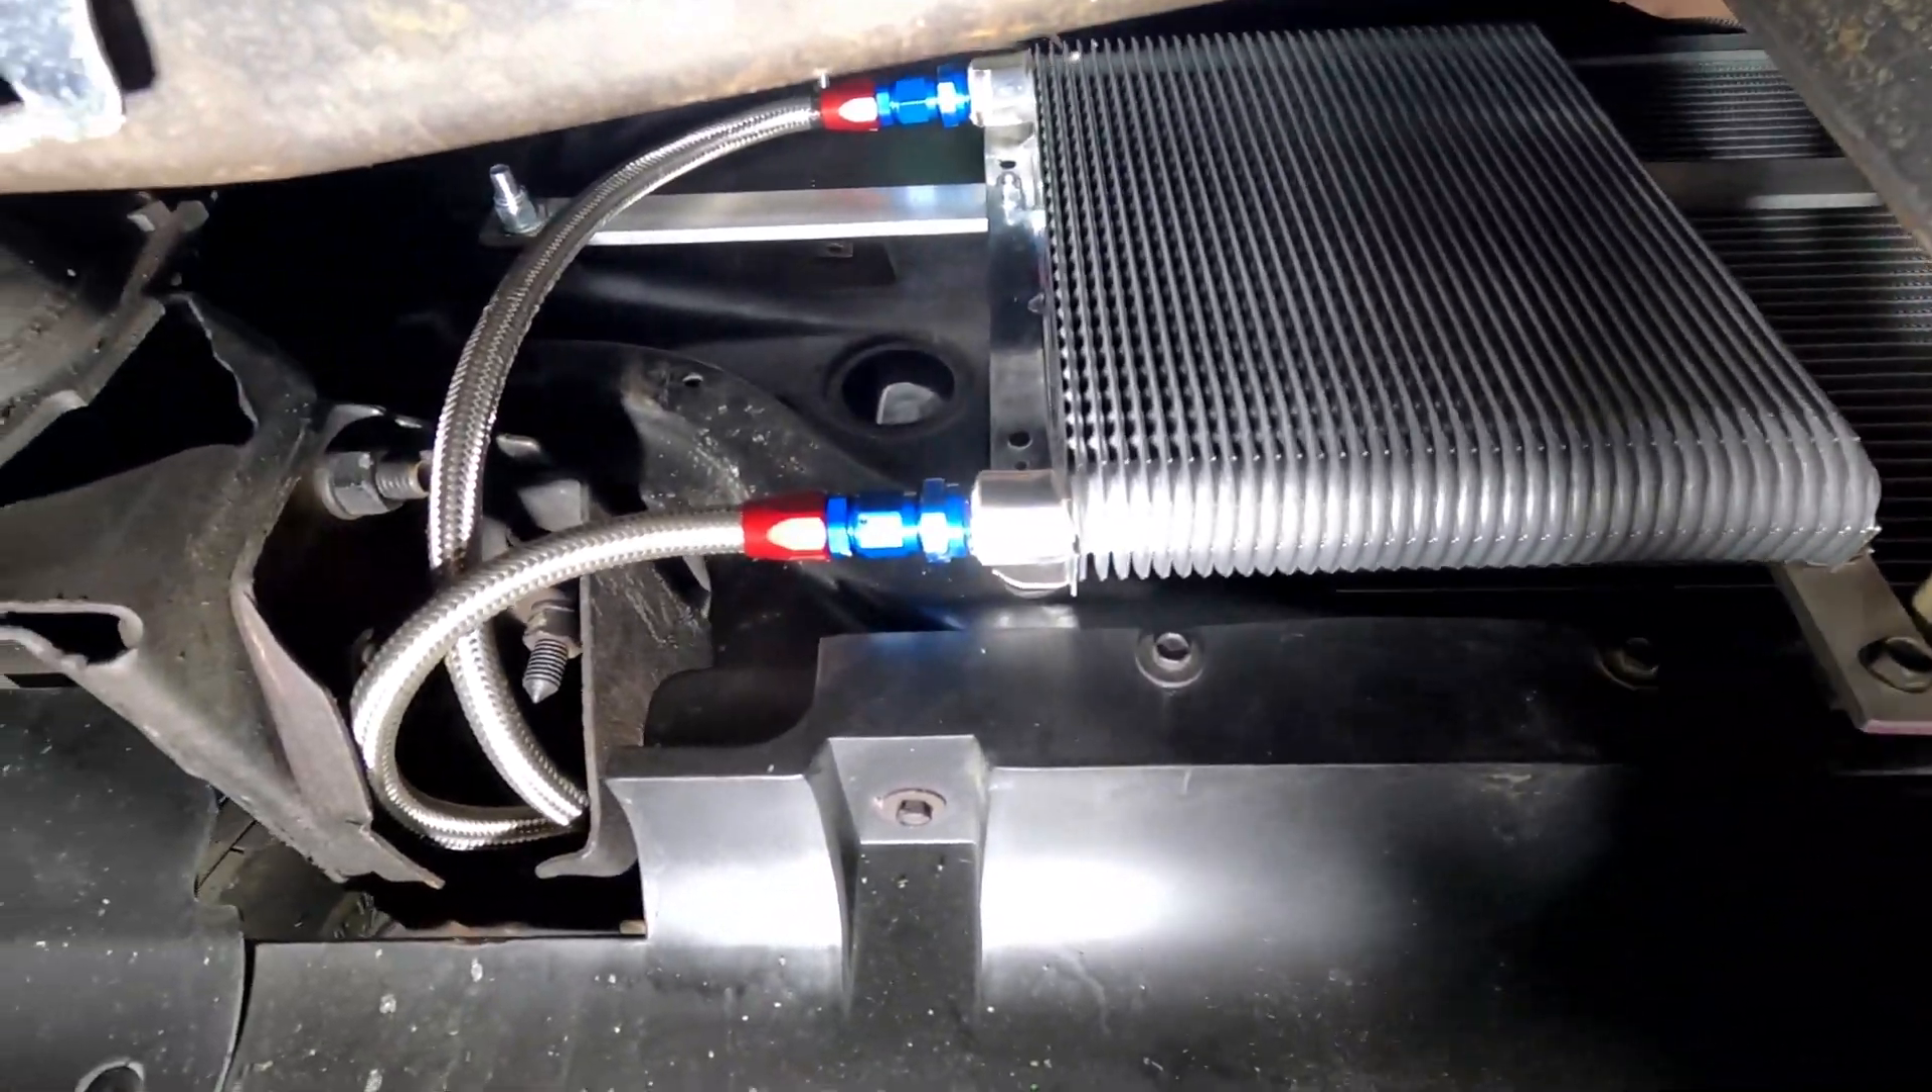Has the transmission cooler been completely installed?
Yes.